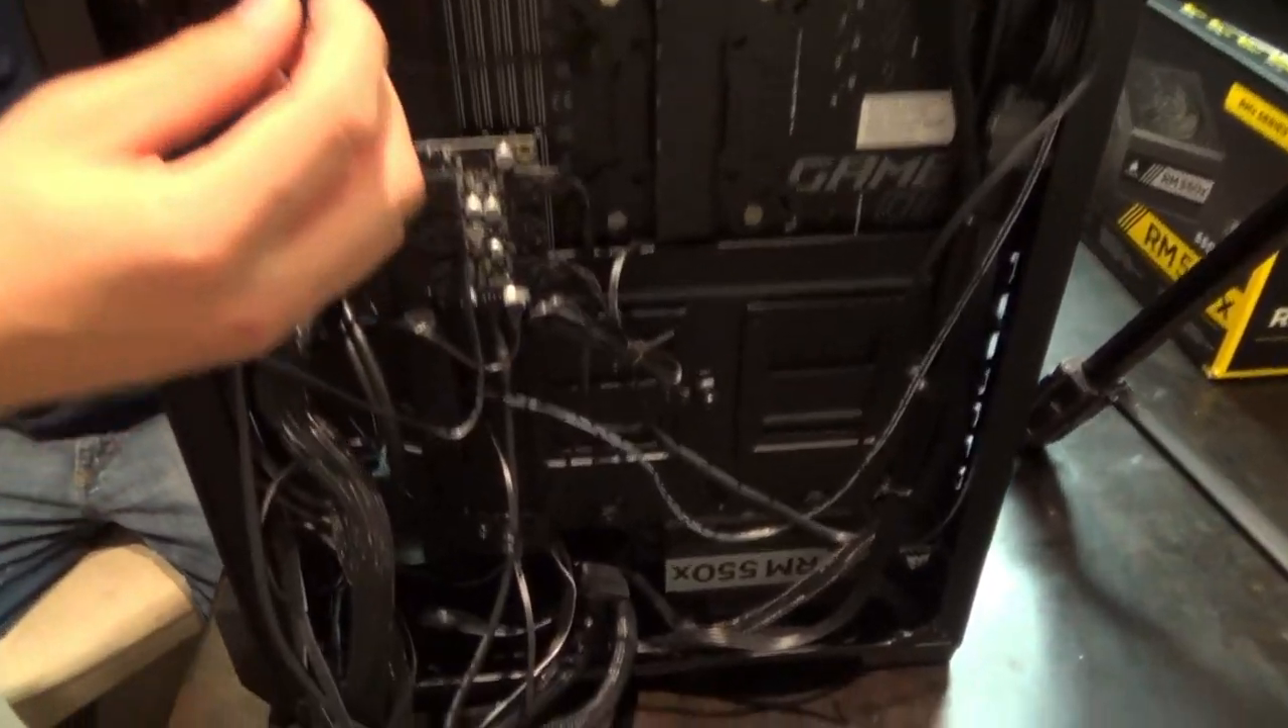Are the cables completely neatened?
No.